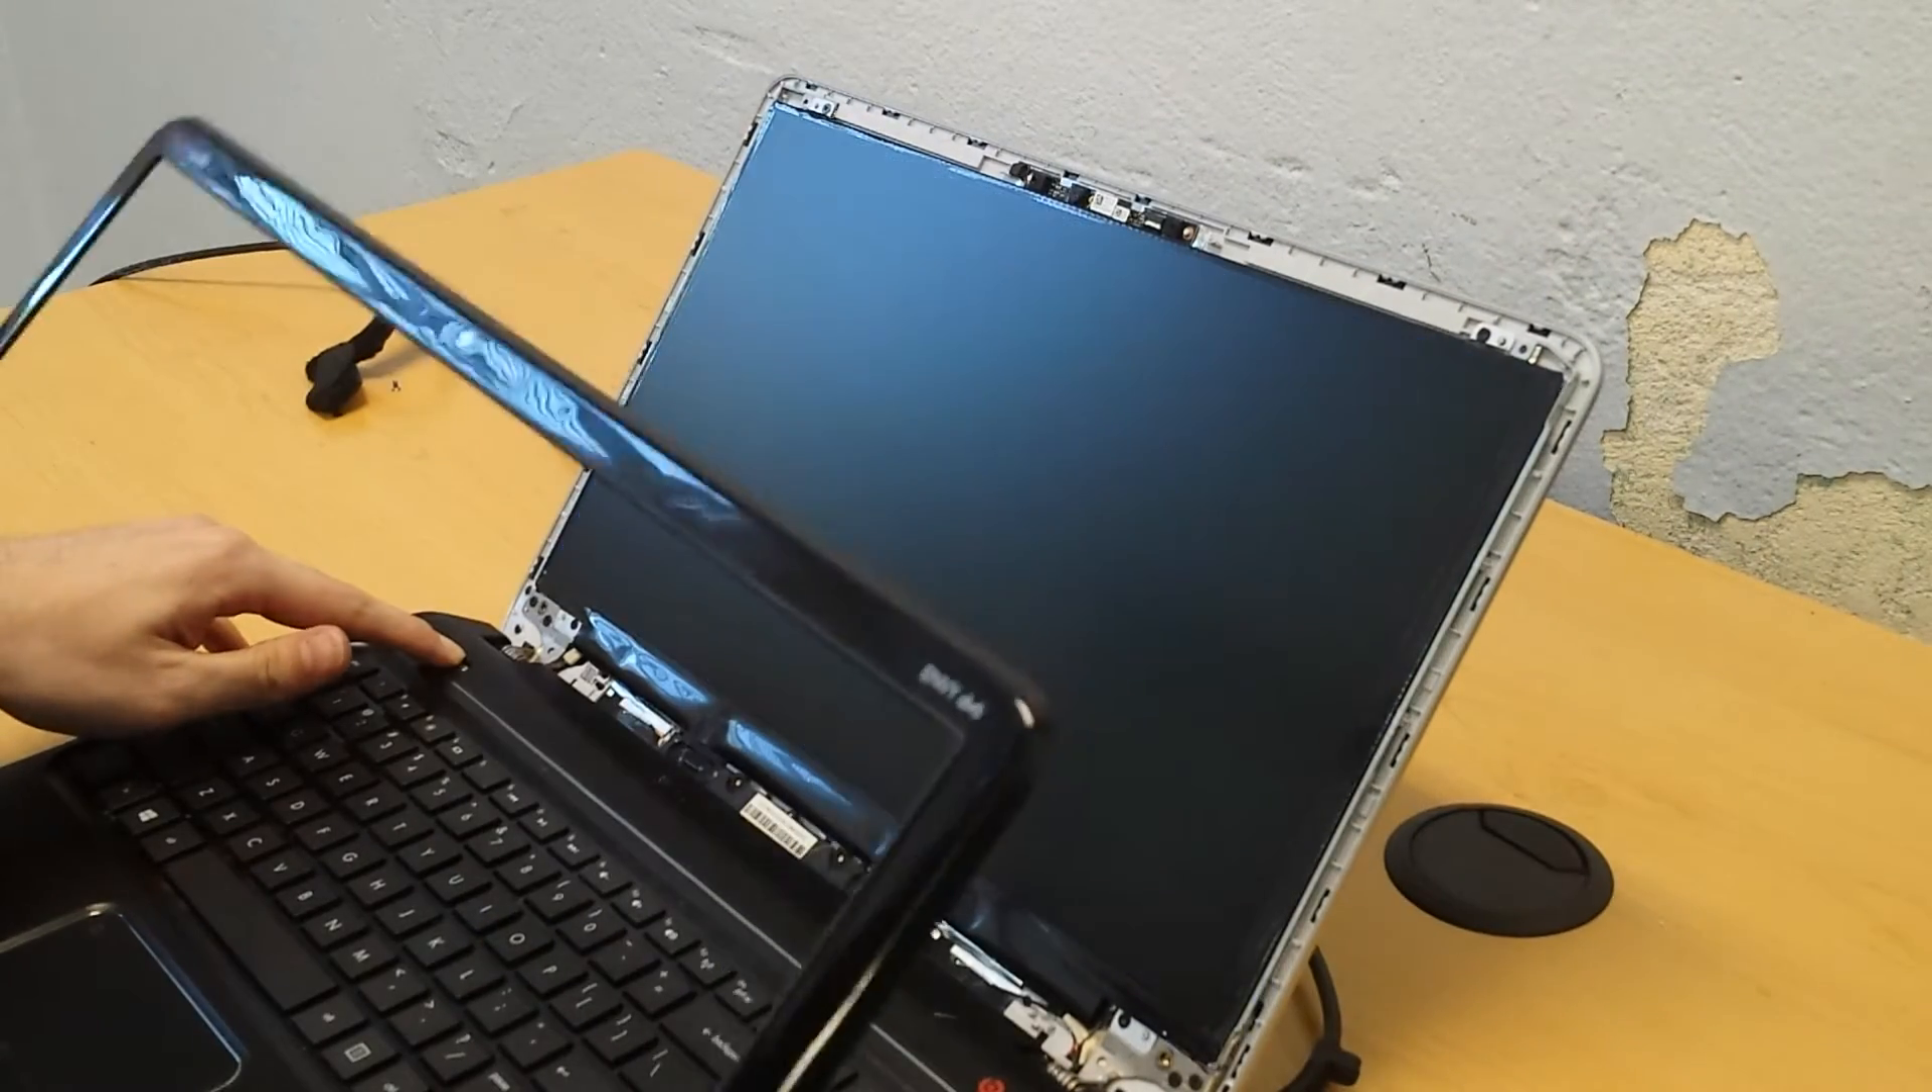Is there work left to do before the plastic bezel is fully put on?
Yes.